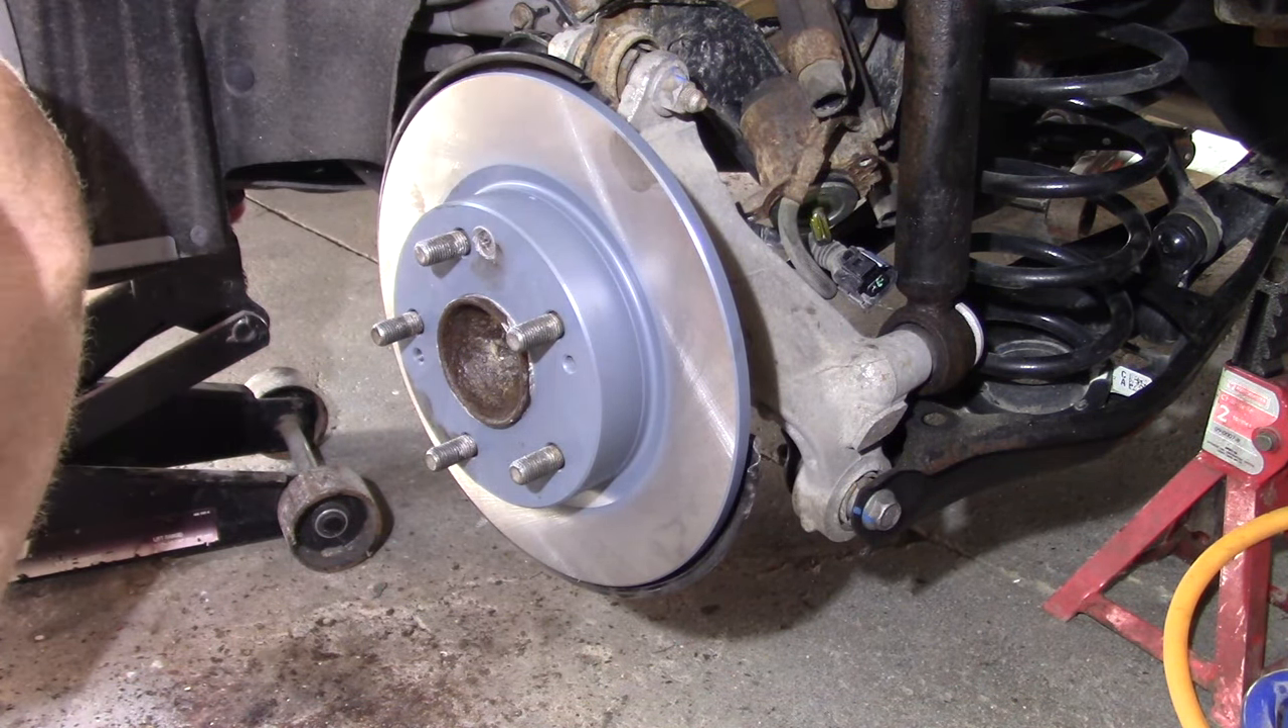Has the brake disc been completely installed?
Yes.